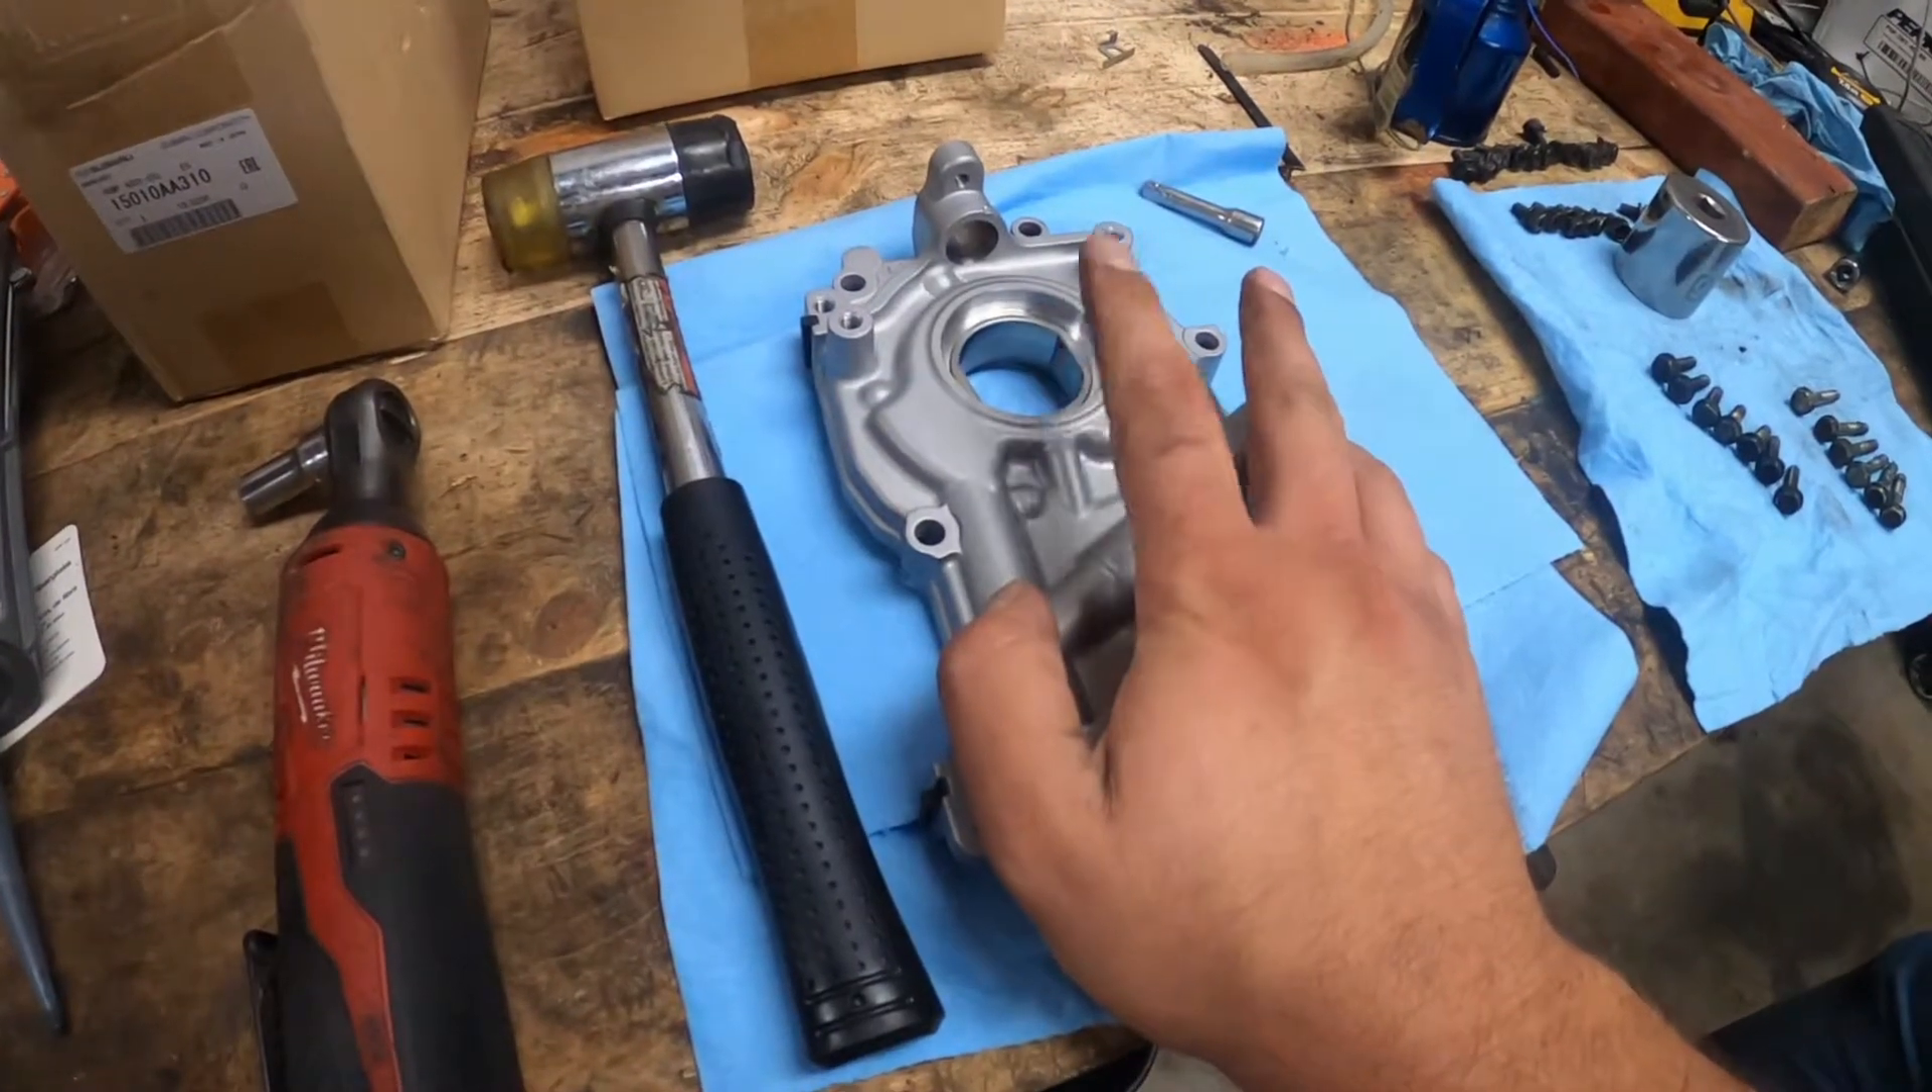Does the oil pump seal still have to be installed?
Yes.